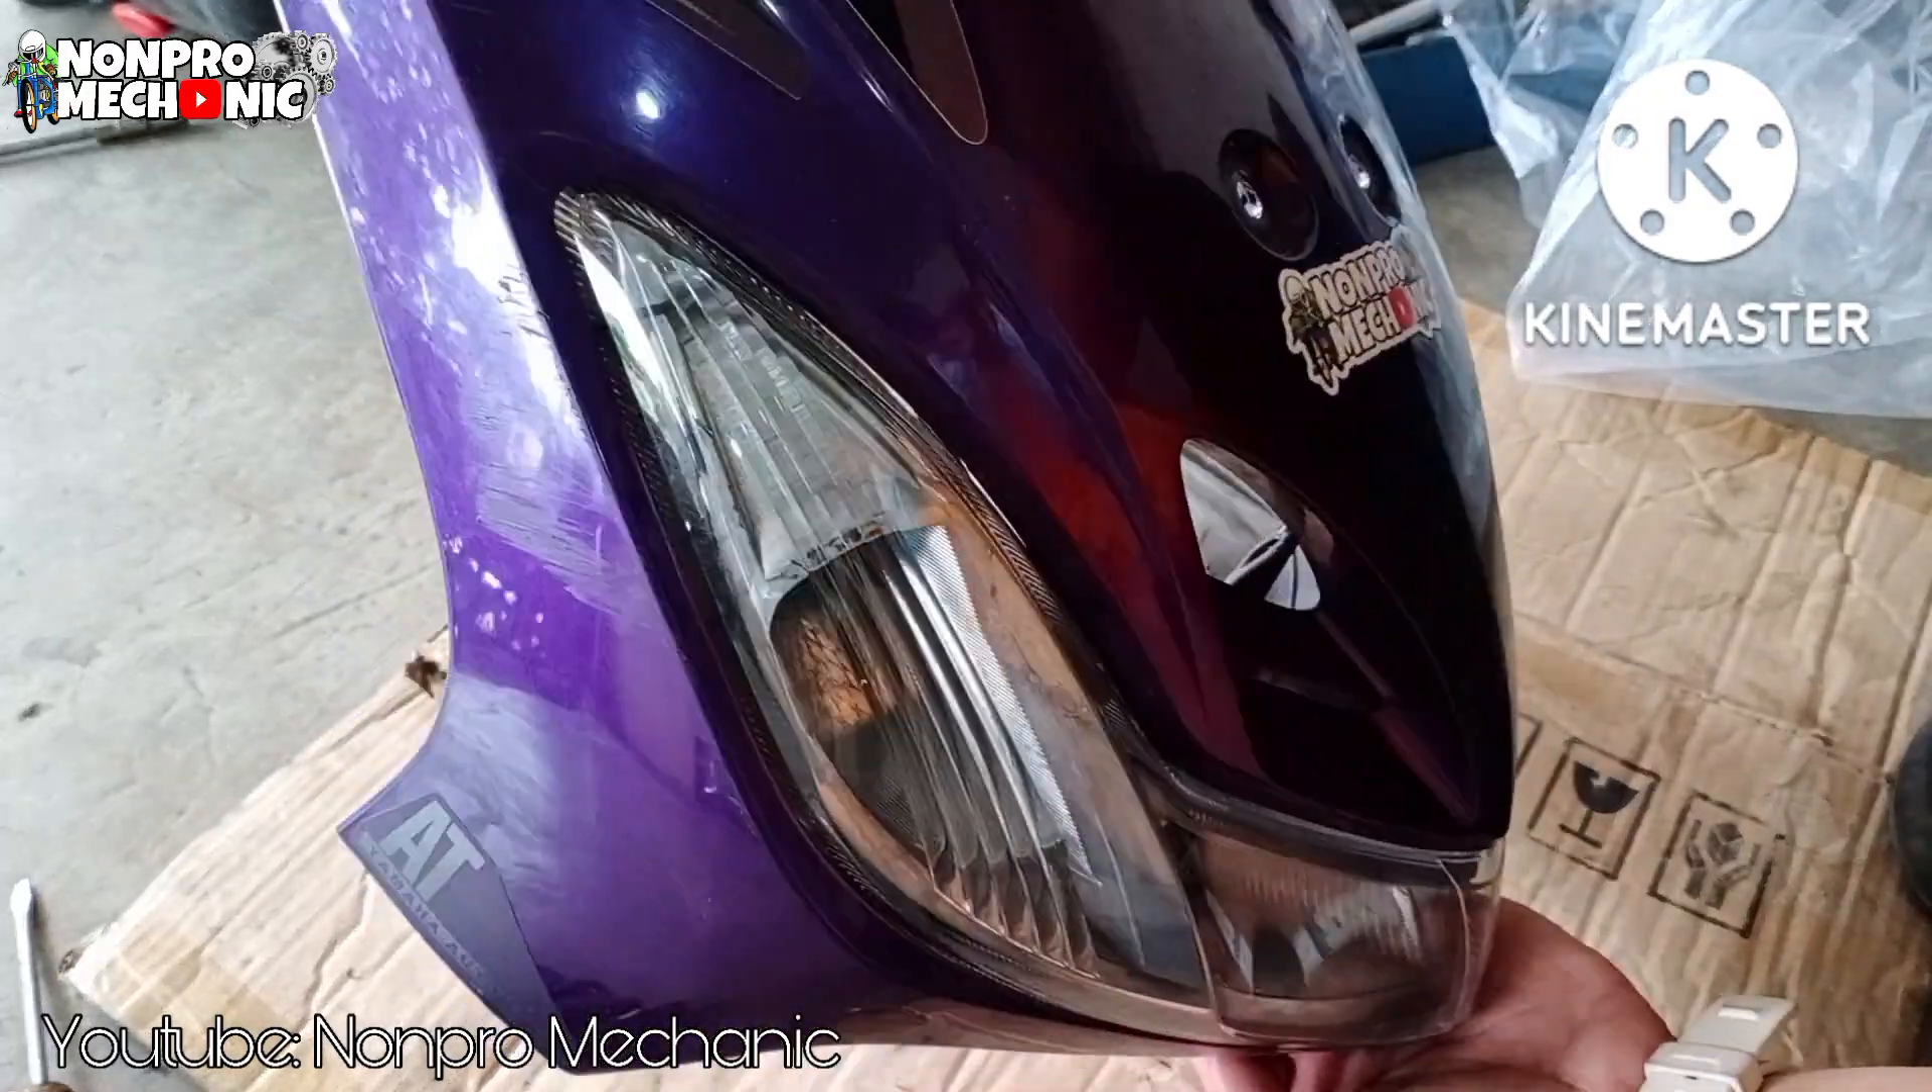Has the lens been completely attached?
Yes.